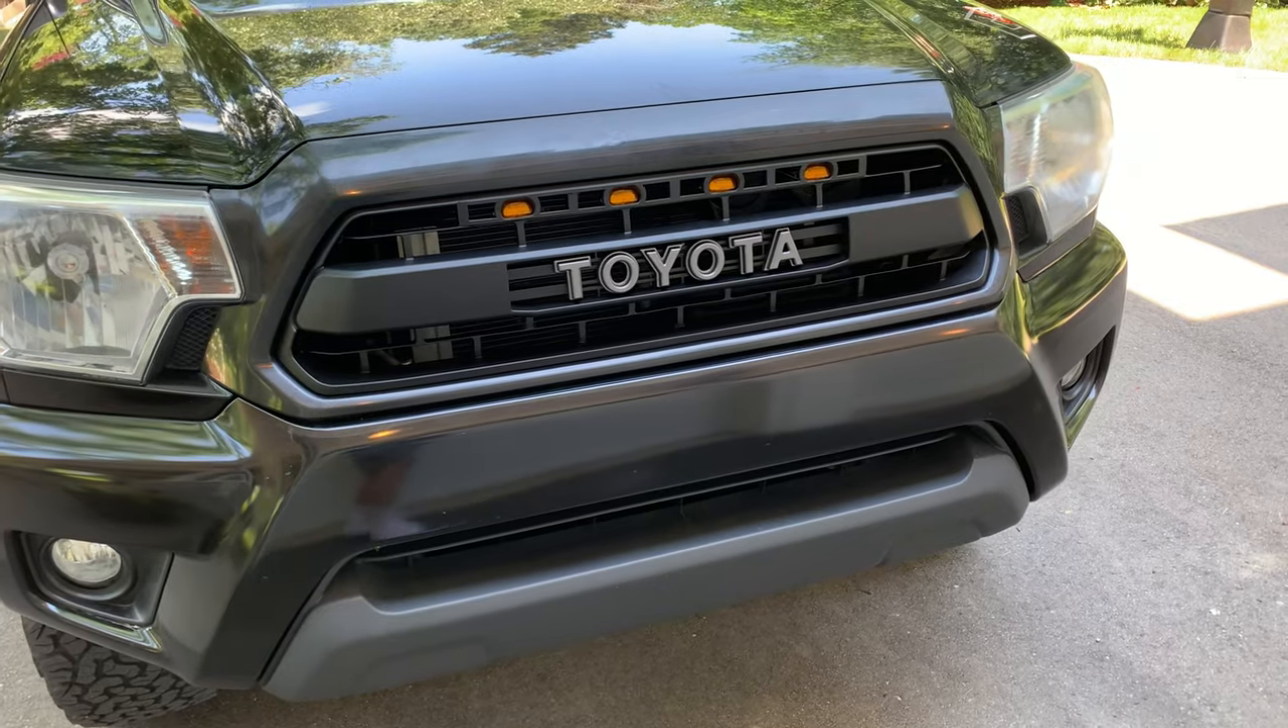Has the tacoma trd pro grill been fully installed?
Yes.